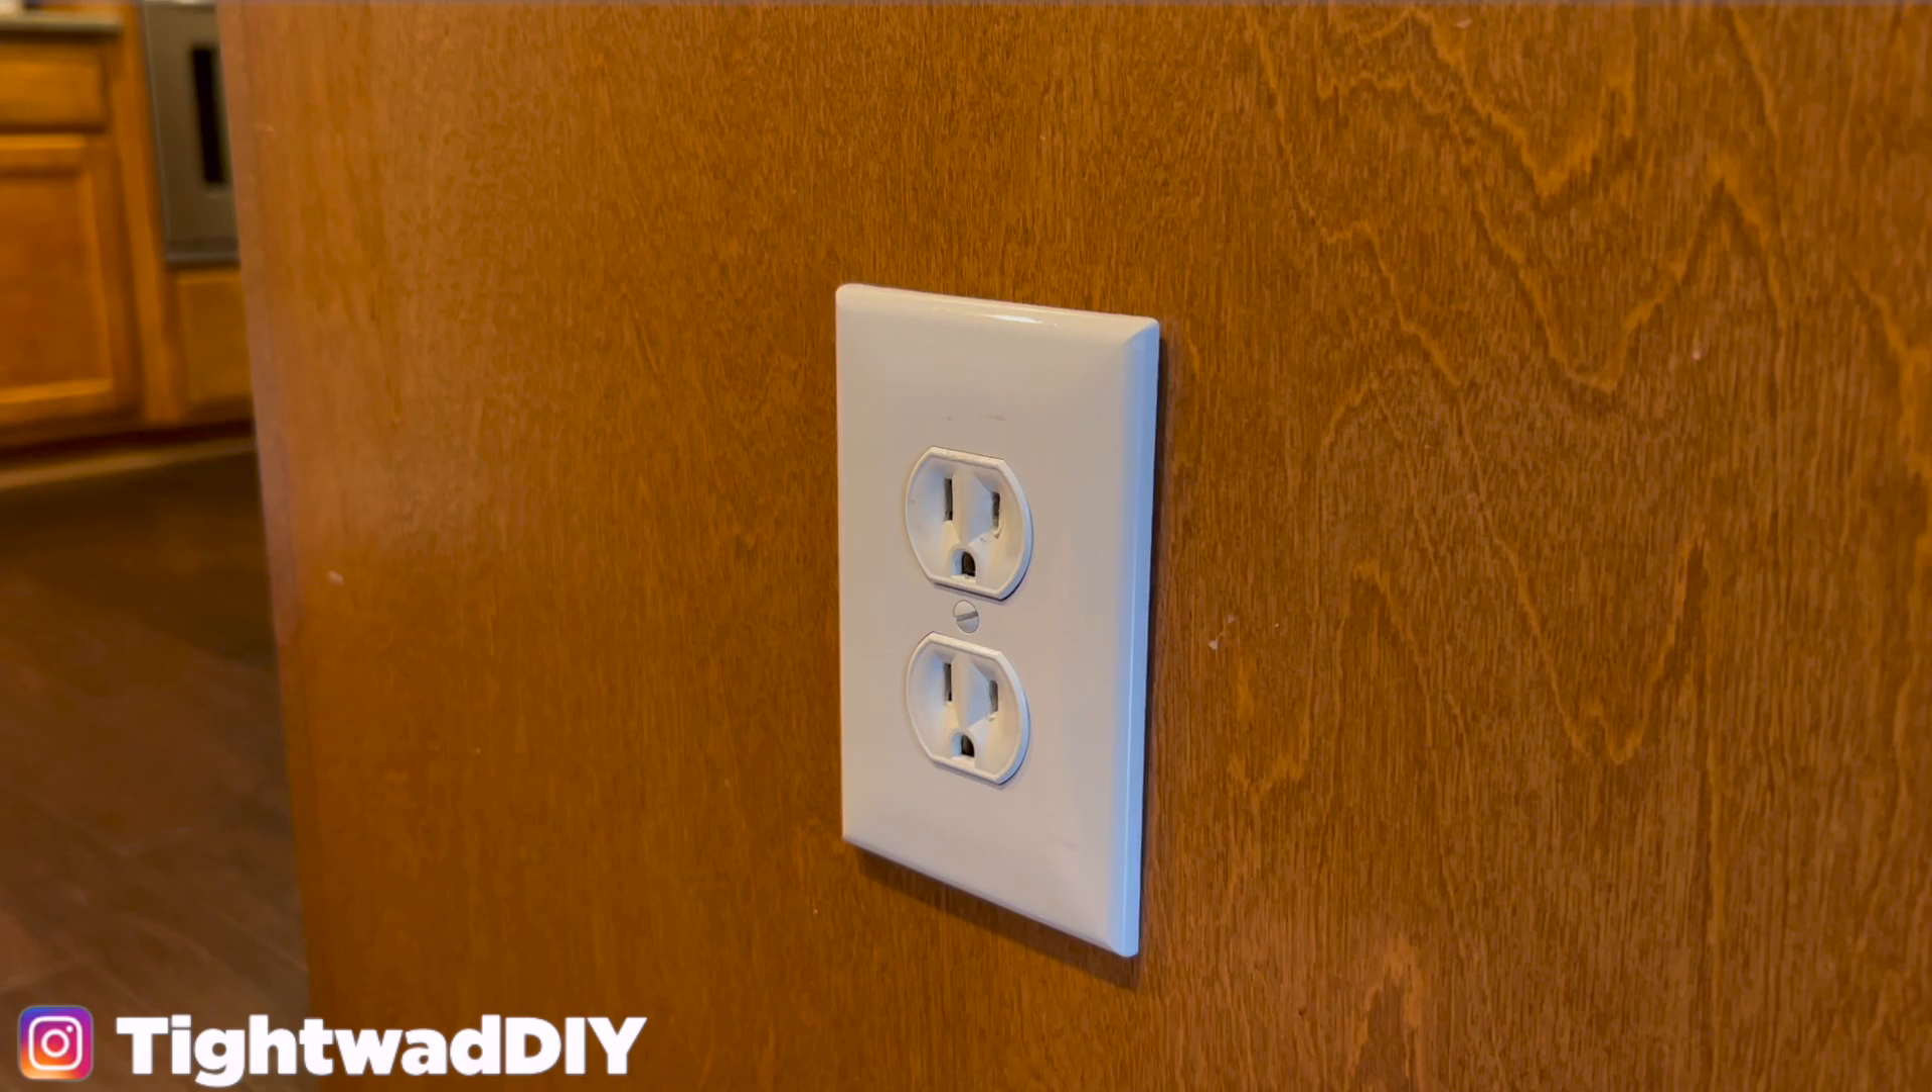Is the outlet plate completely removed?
No.